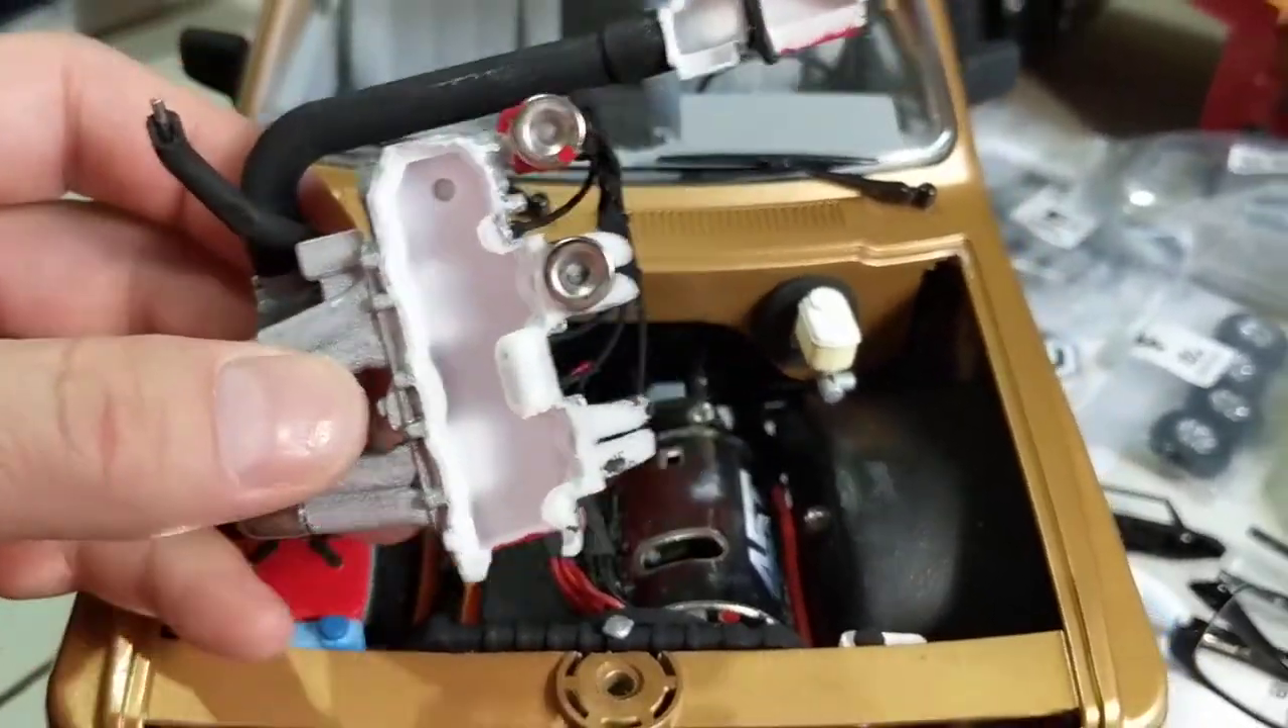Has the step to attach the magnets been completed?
Yes.